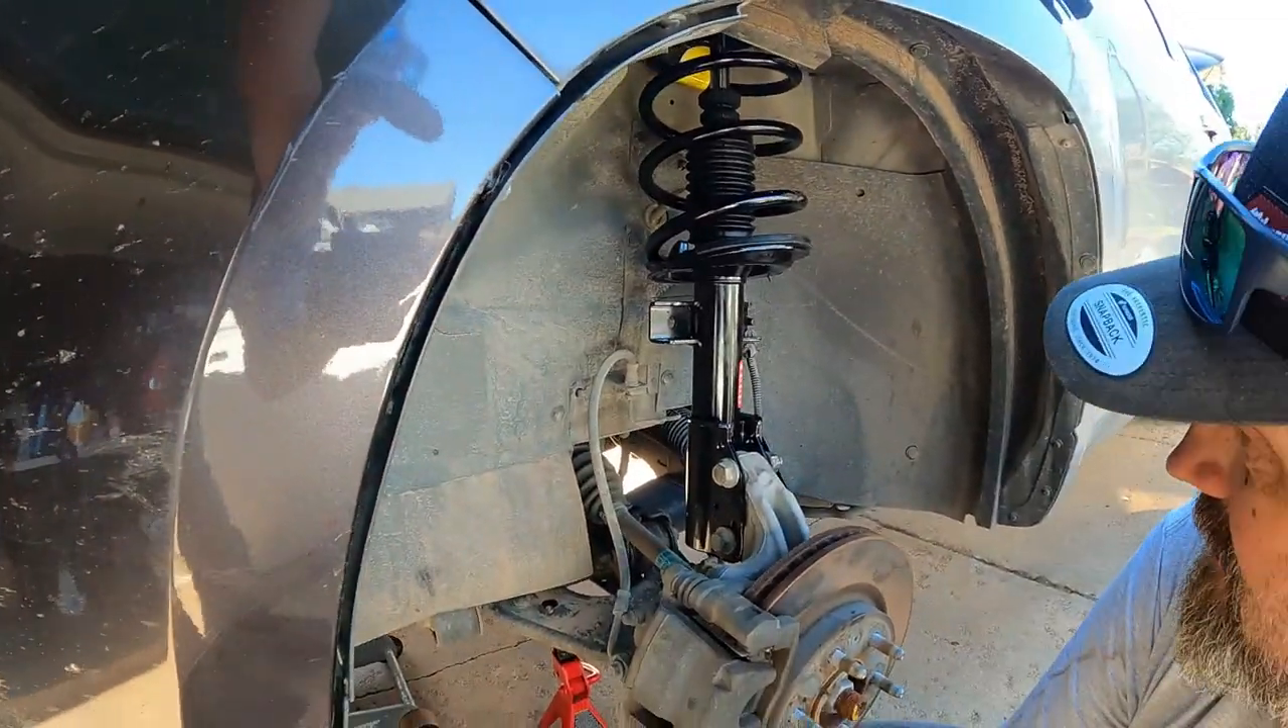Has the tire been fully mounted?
No.